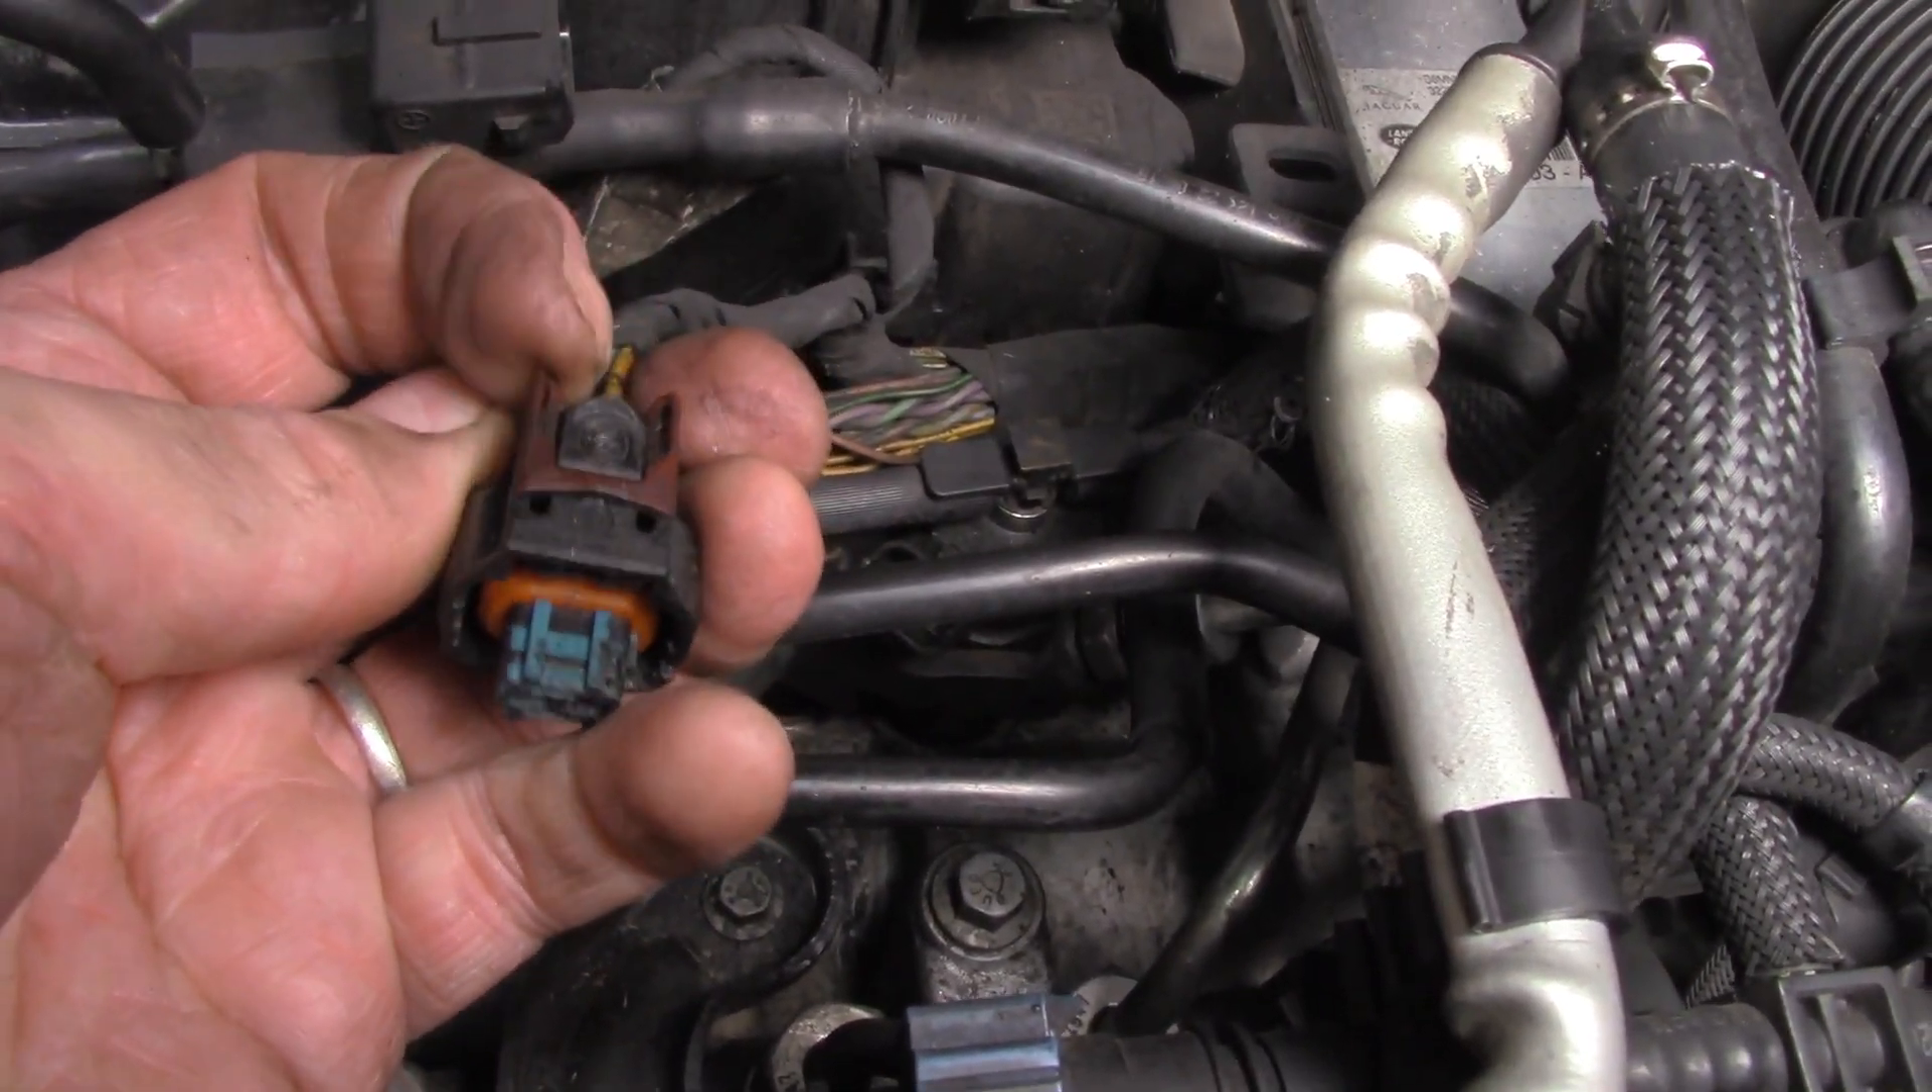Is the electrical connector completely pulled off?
Yes.